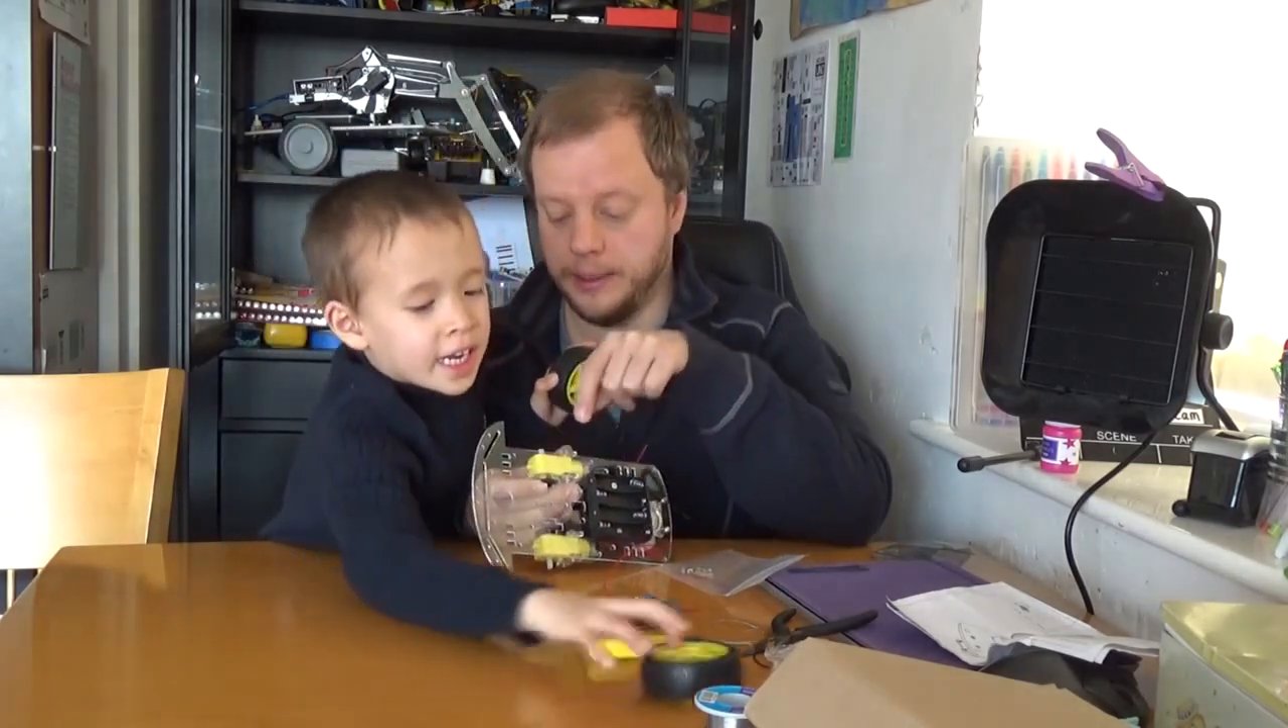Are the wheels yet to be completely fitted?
Yes.